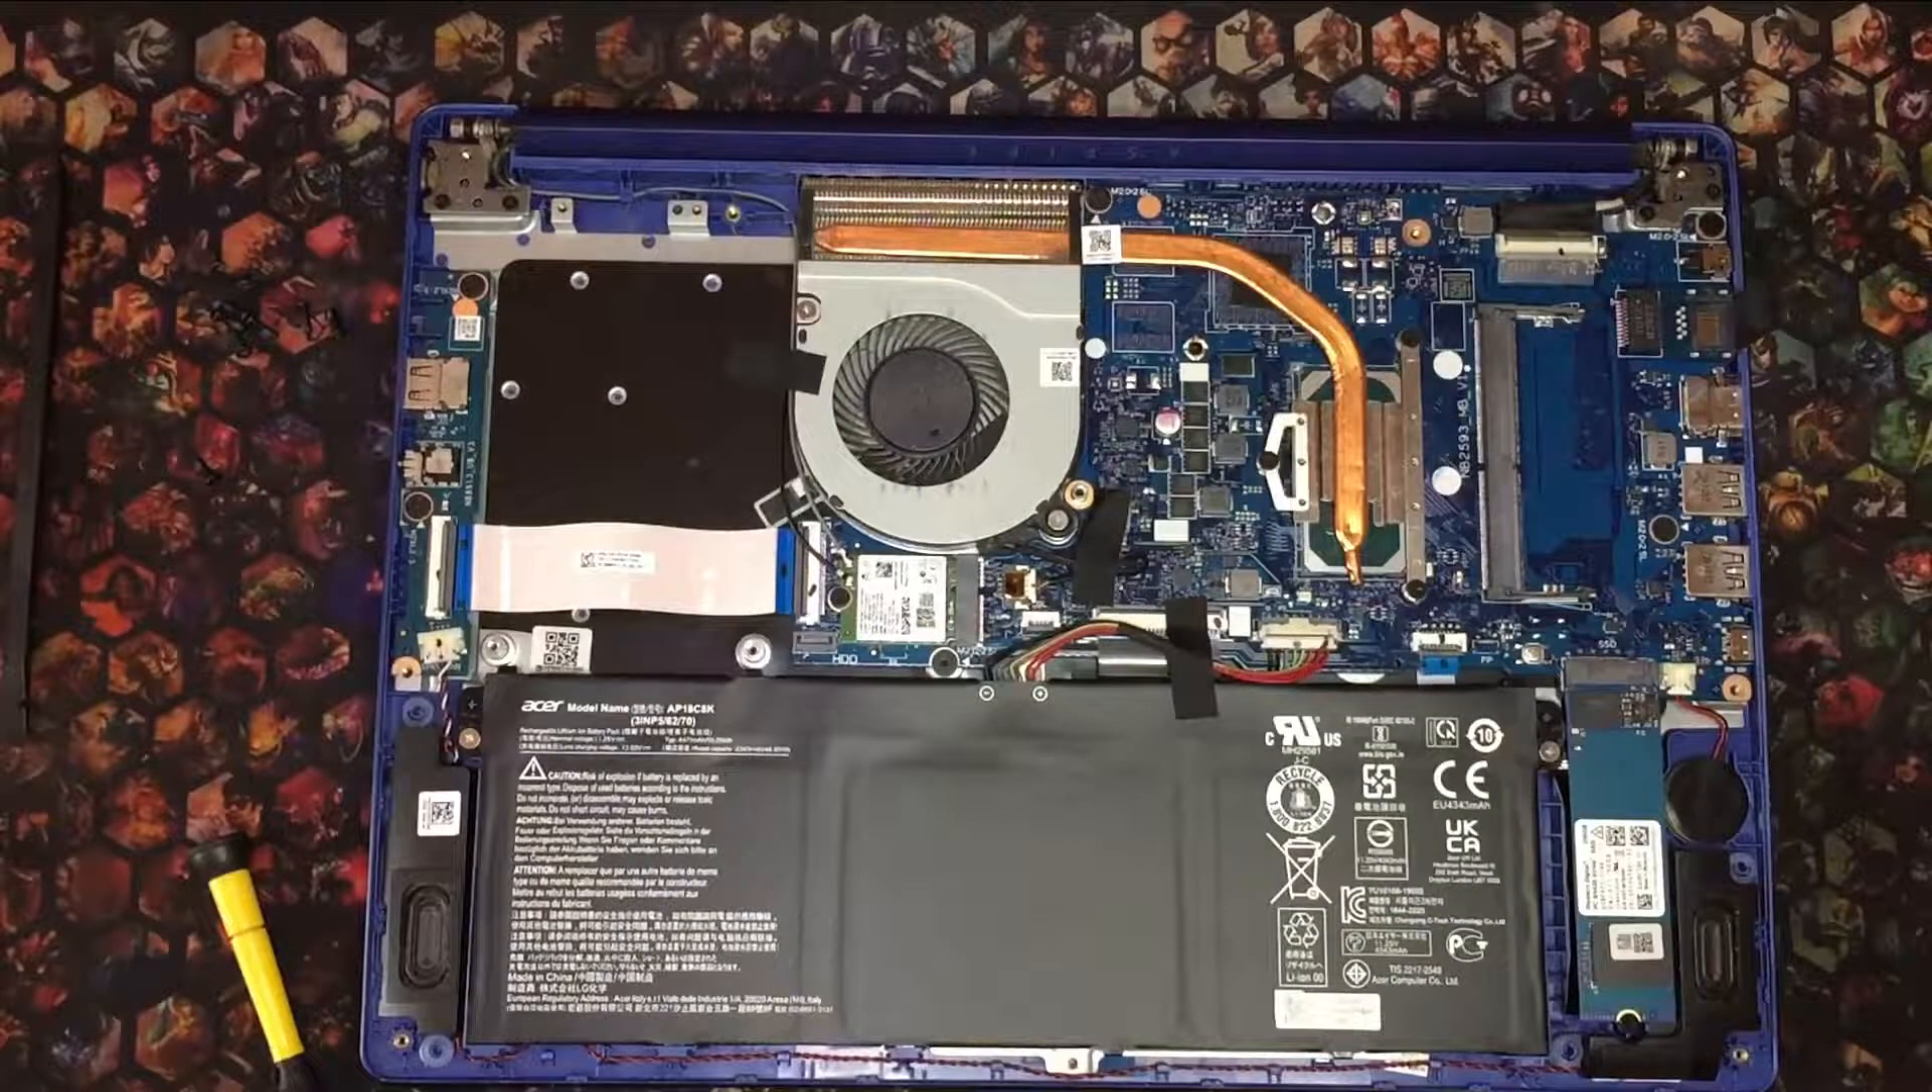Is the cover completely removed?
Yes.